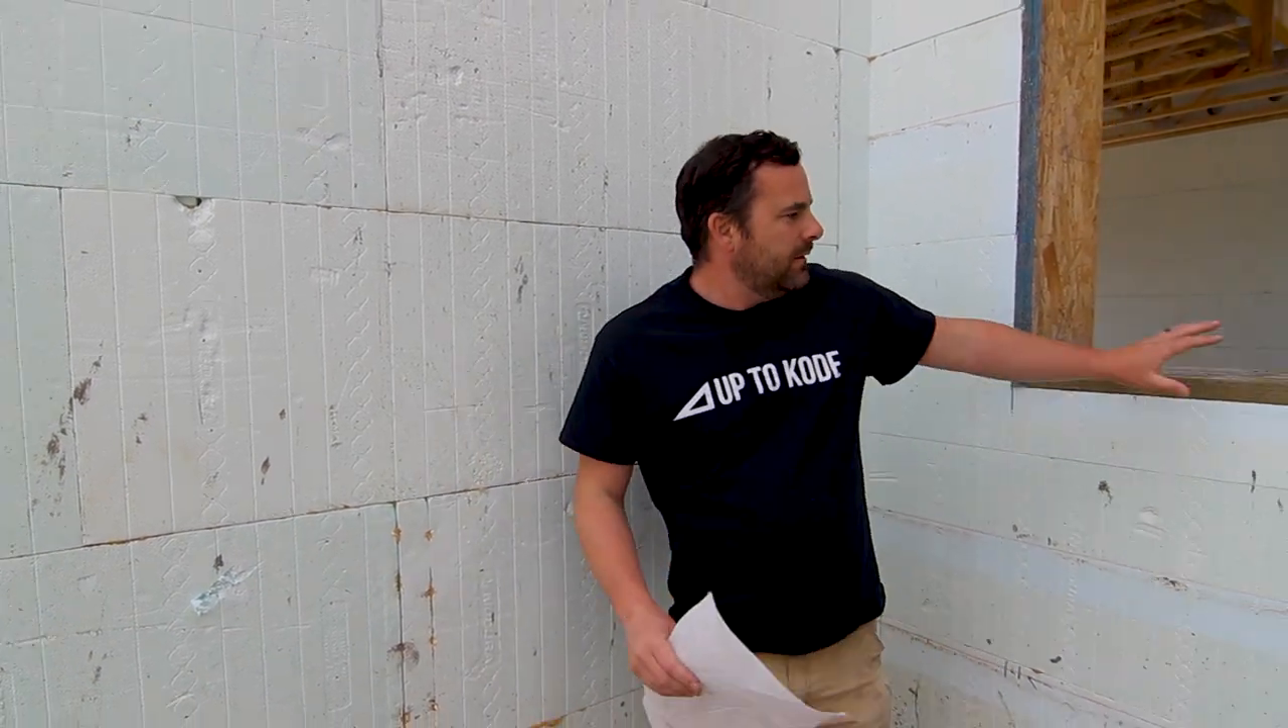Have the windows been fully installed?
No.